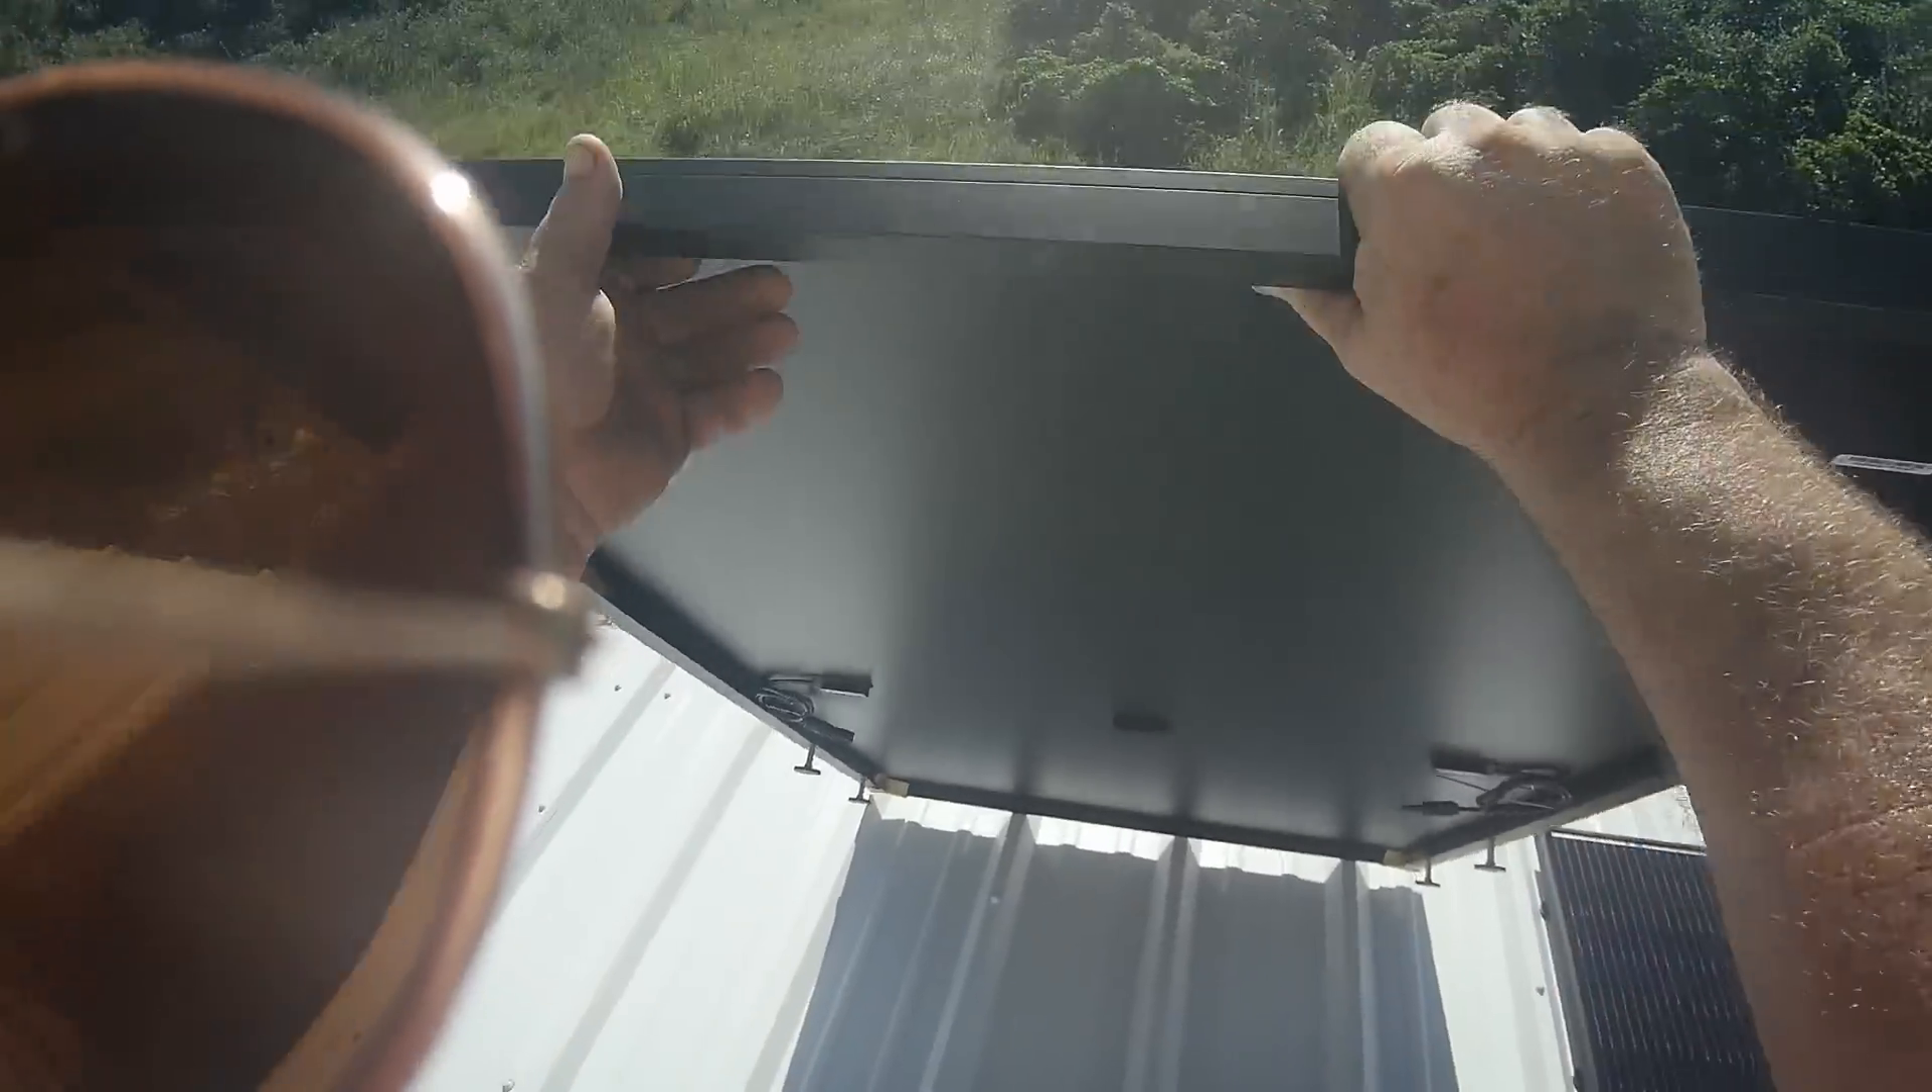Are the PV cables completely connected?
No.